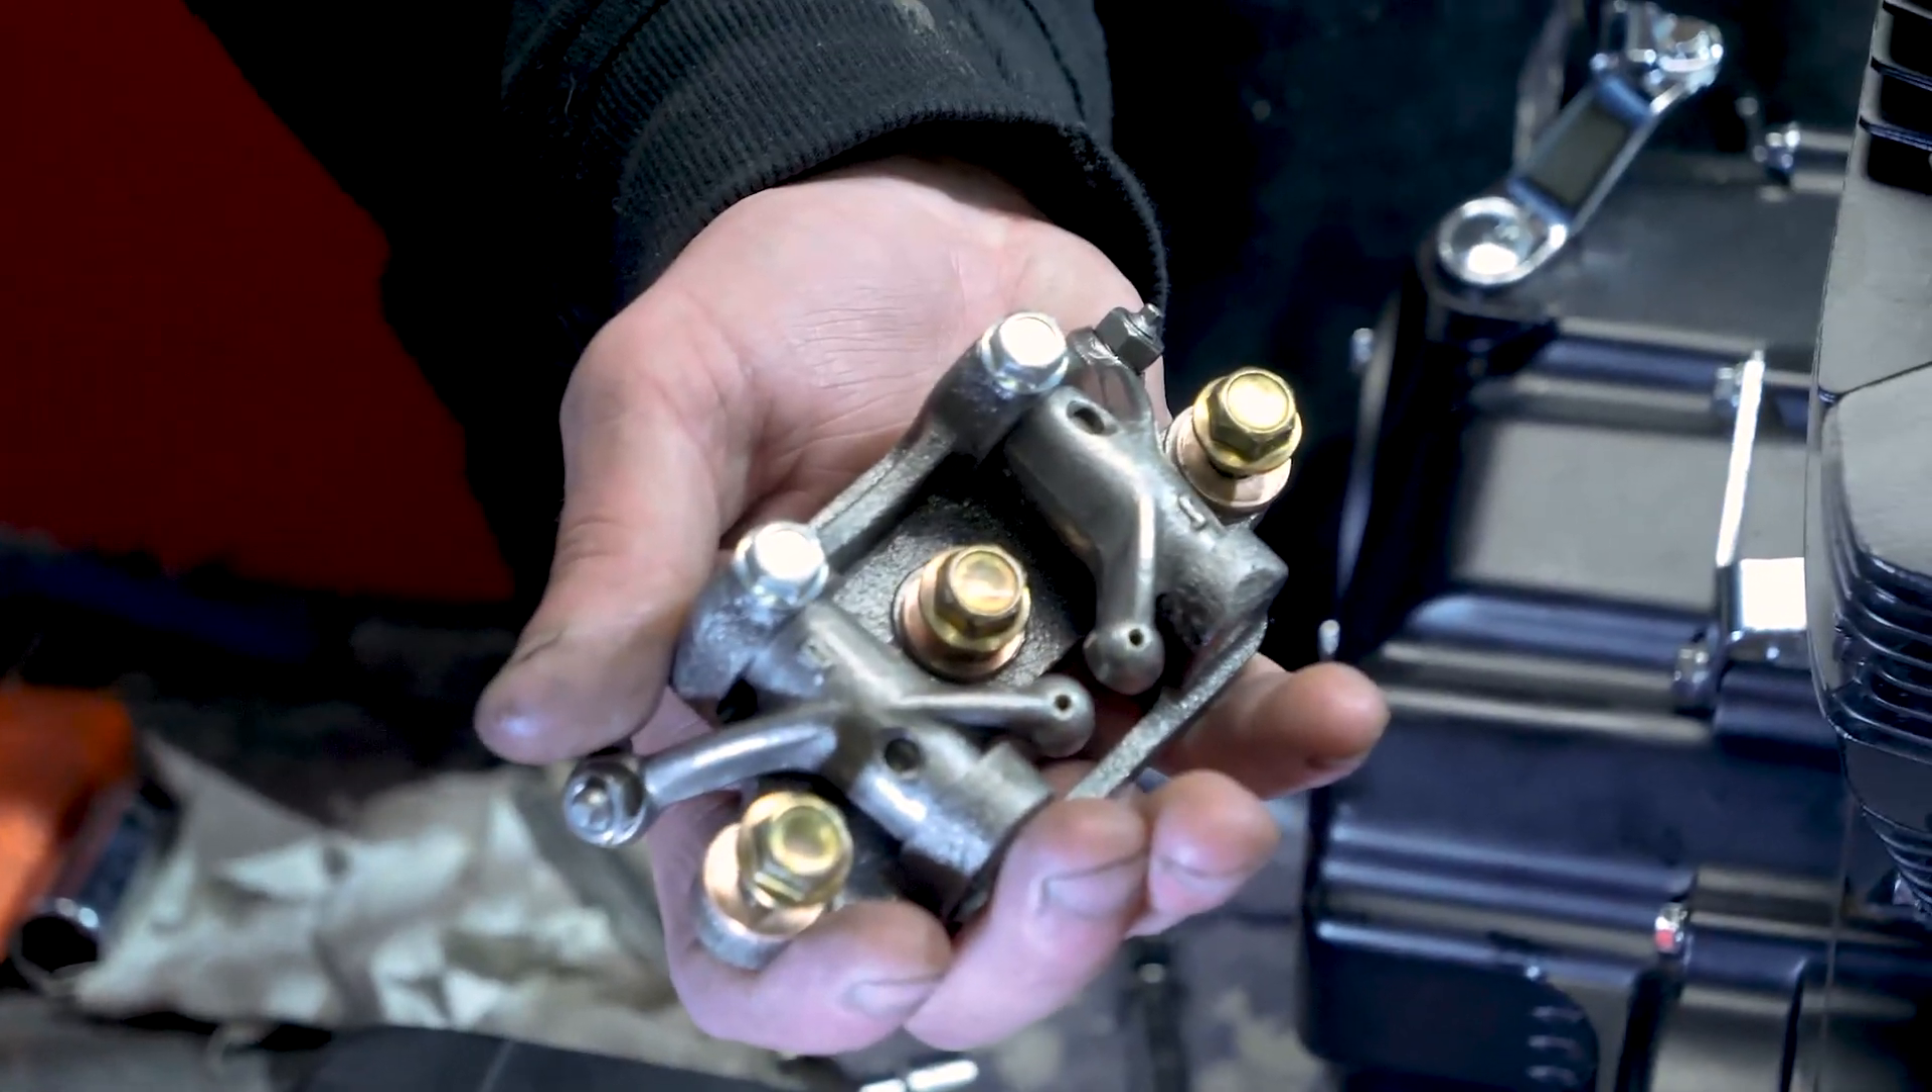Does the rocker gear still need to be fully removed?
No.